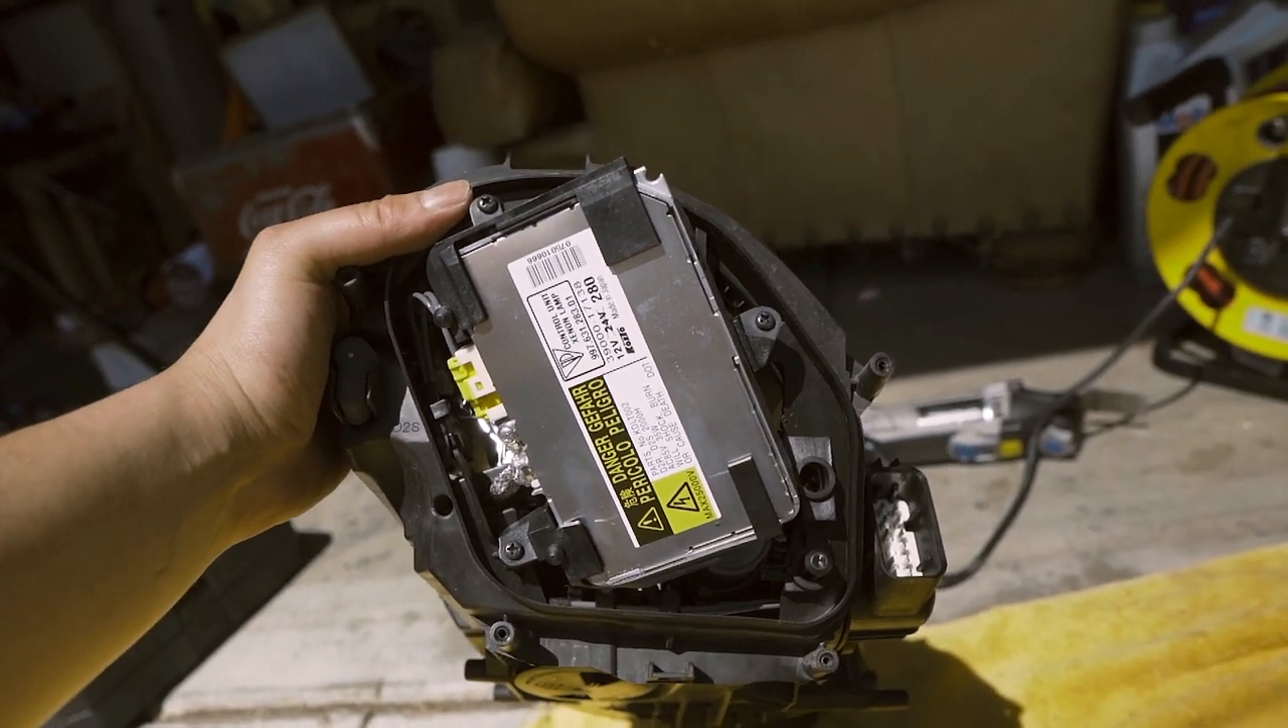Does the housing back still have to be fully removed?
No.